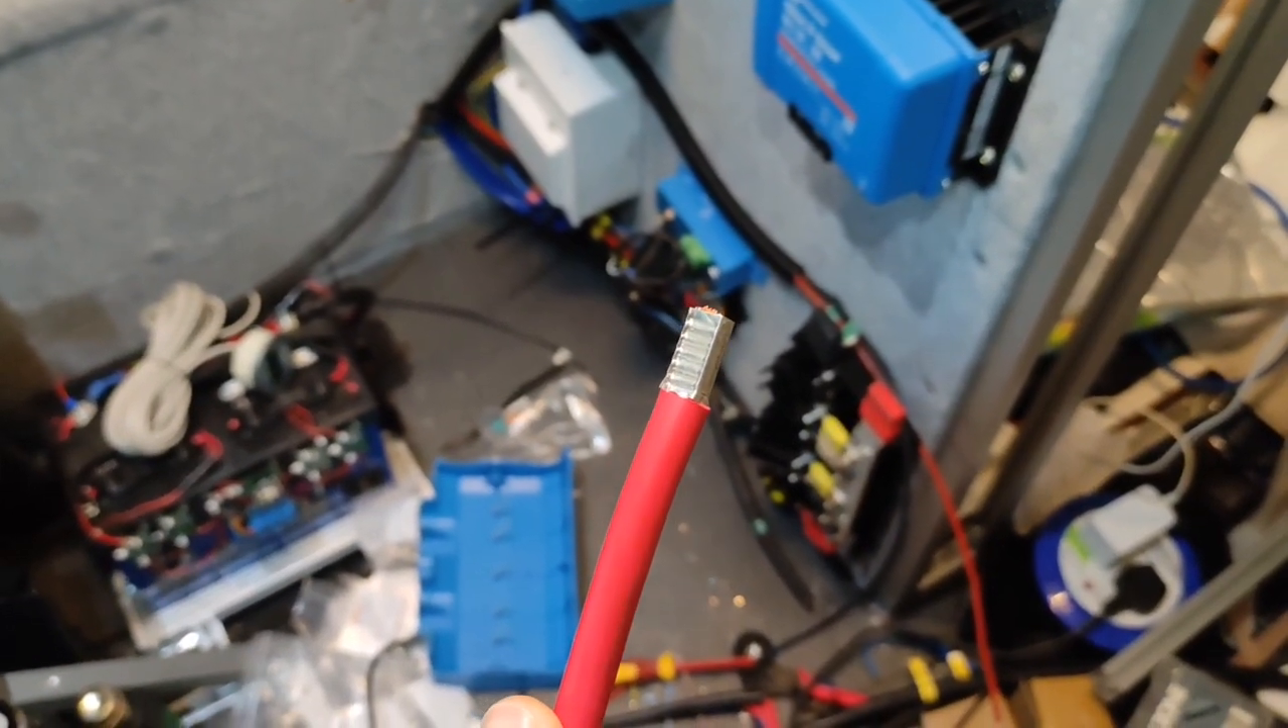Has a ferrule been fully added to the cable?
Yes.